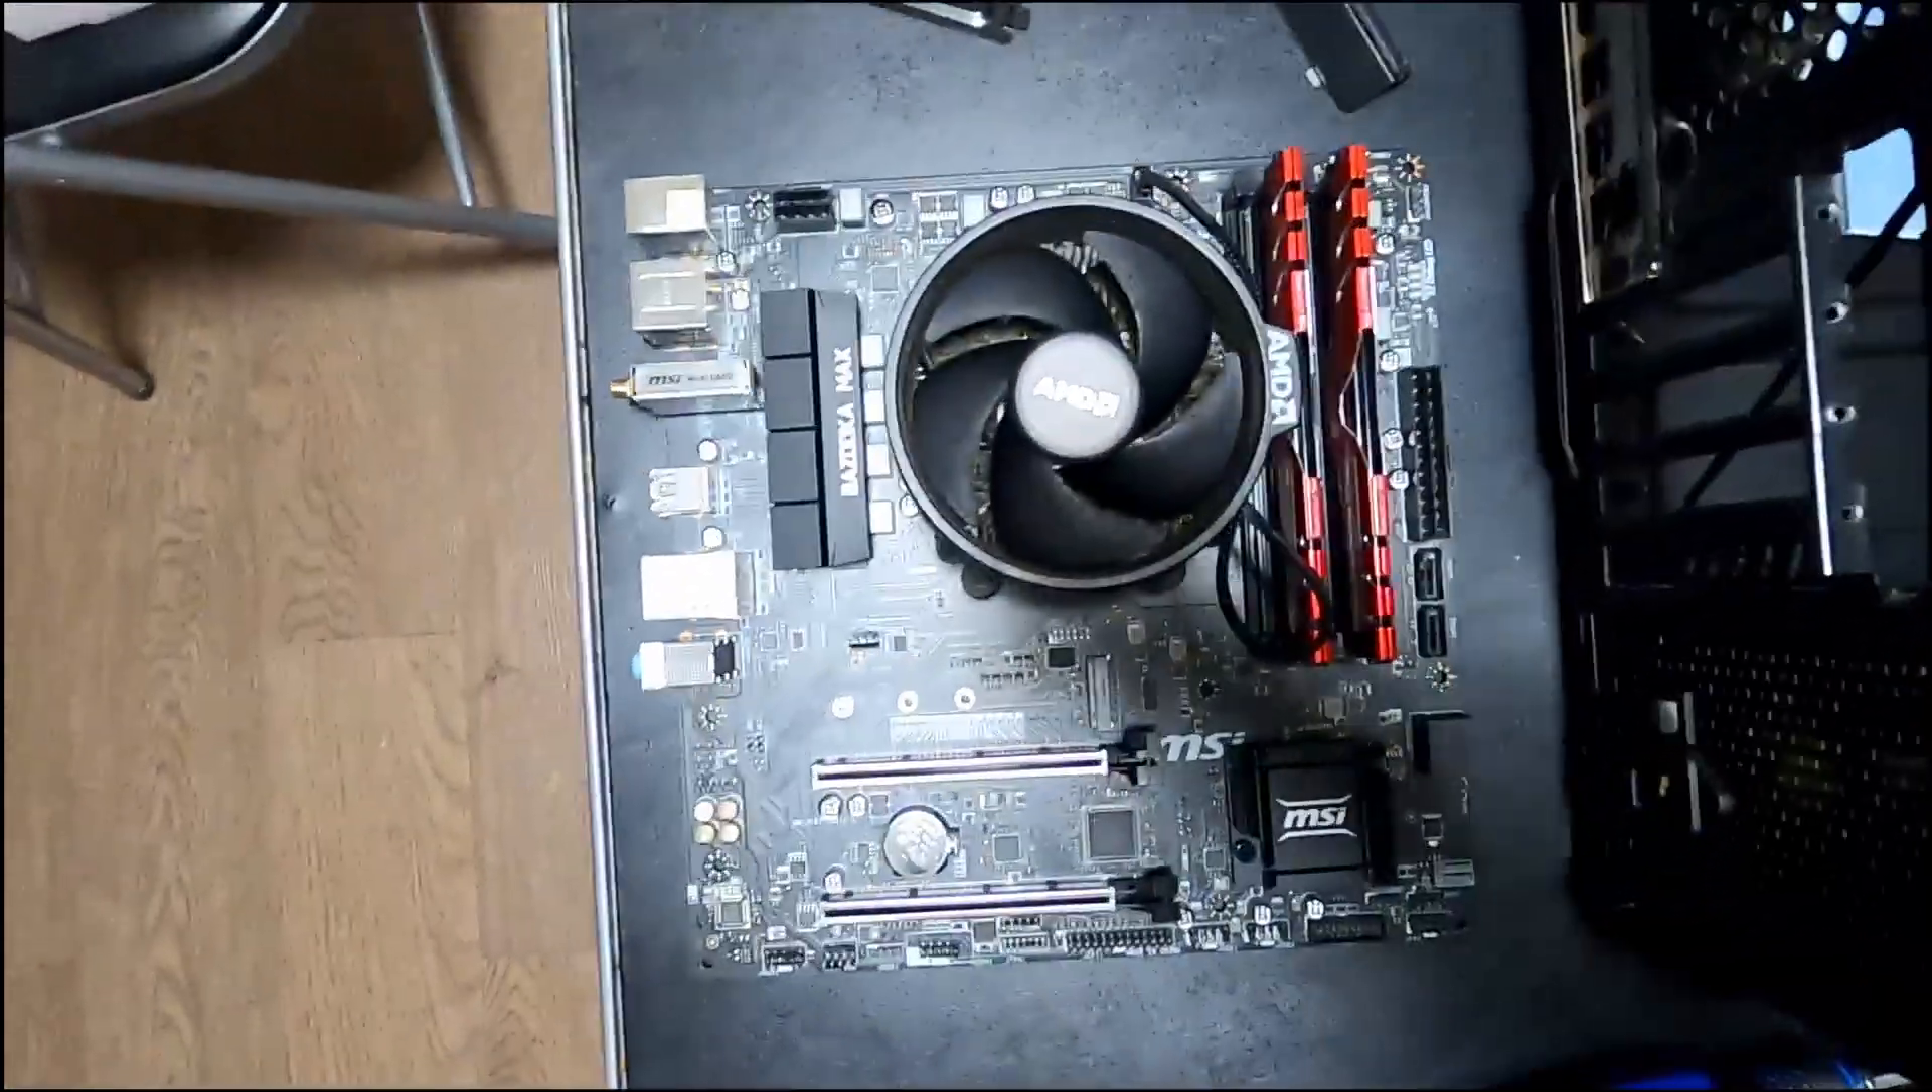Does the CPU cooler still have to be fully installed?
No.